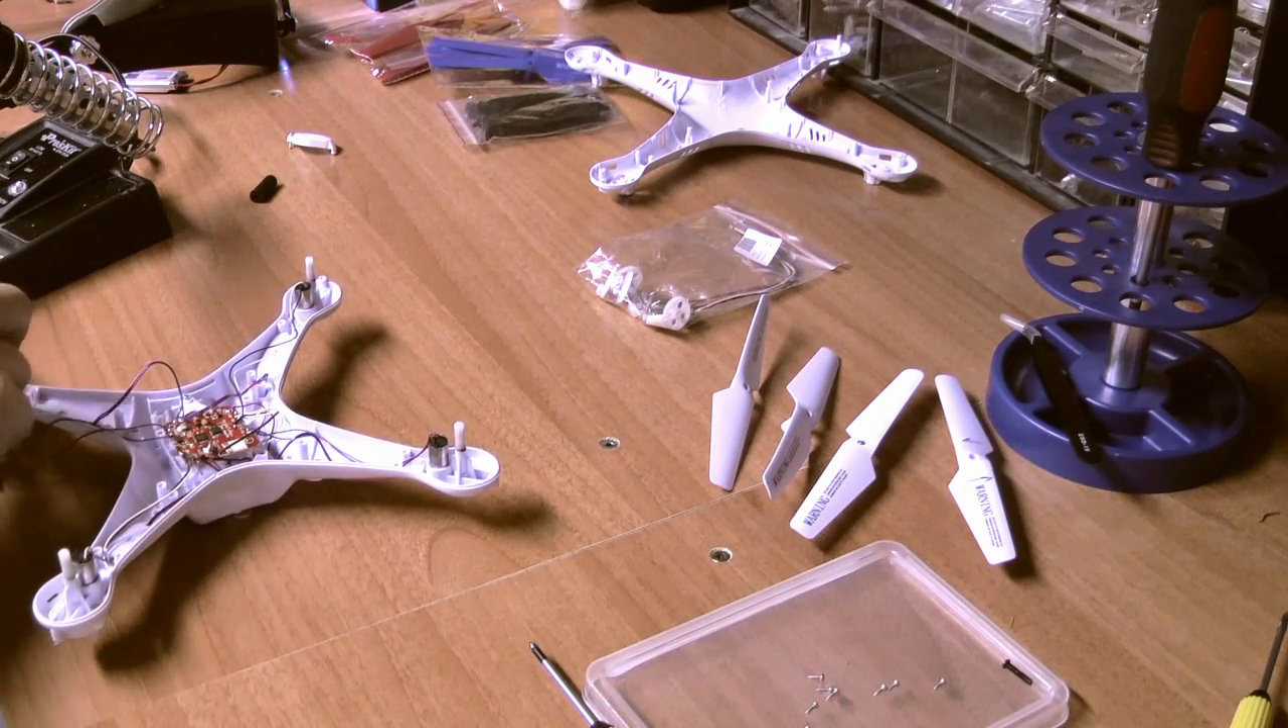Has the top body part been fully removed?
Yes.